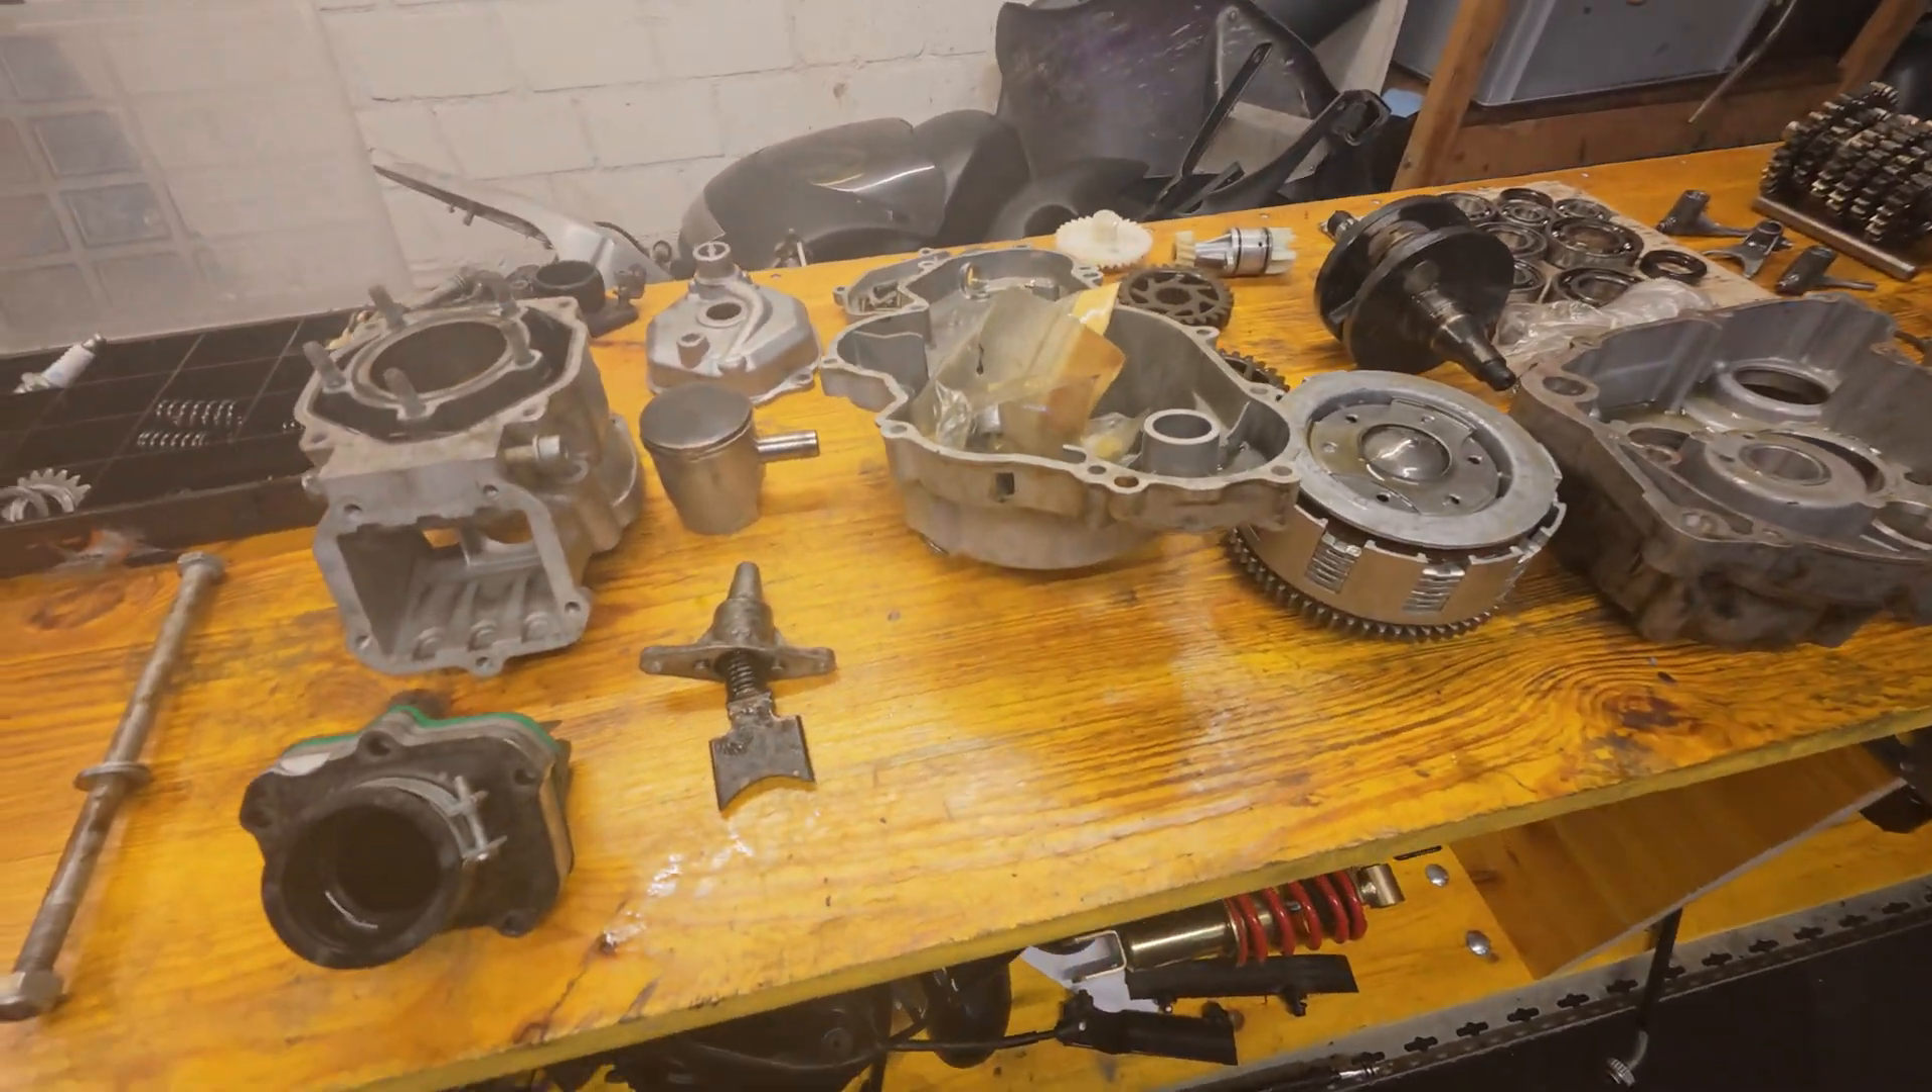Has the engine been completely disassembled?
Yes.